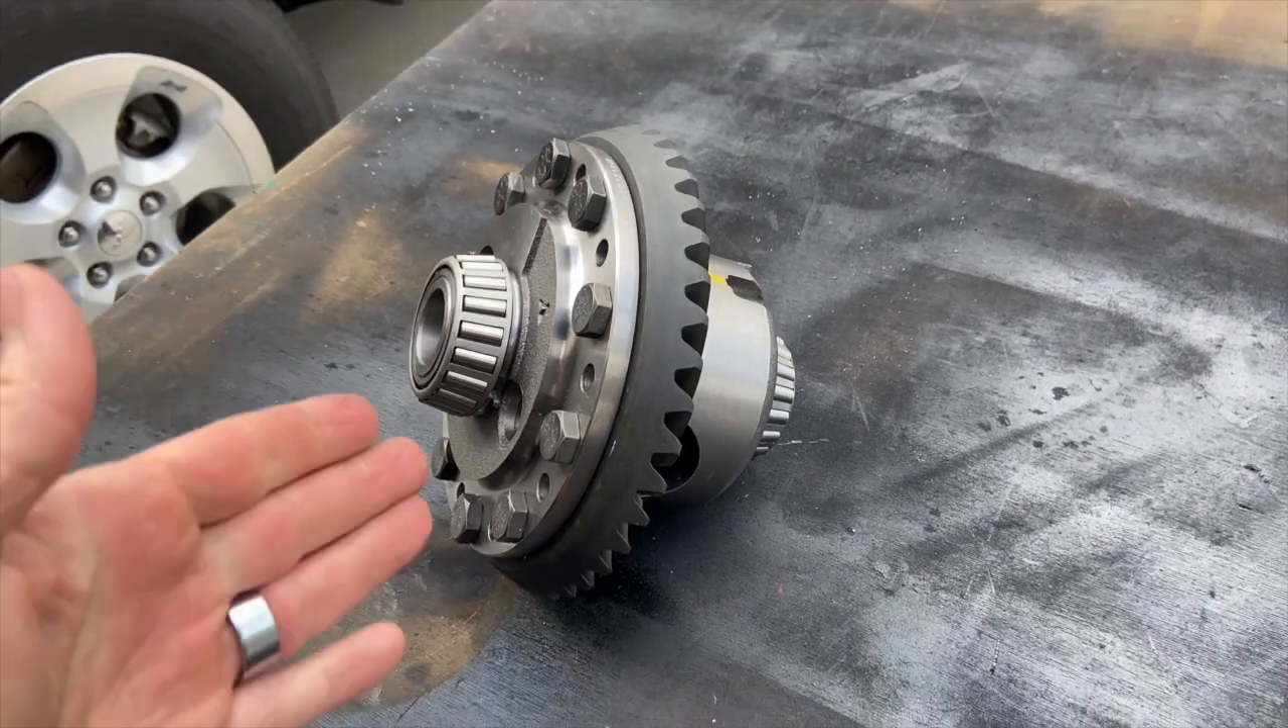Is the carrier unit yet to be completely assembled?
No.